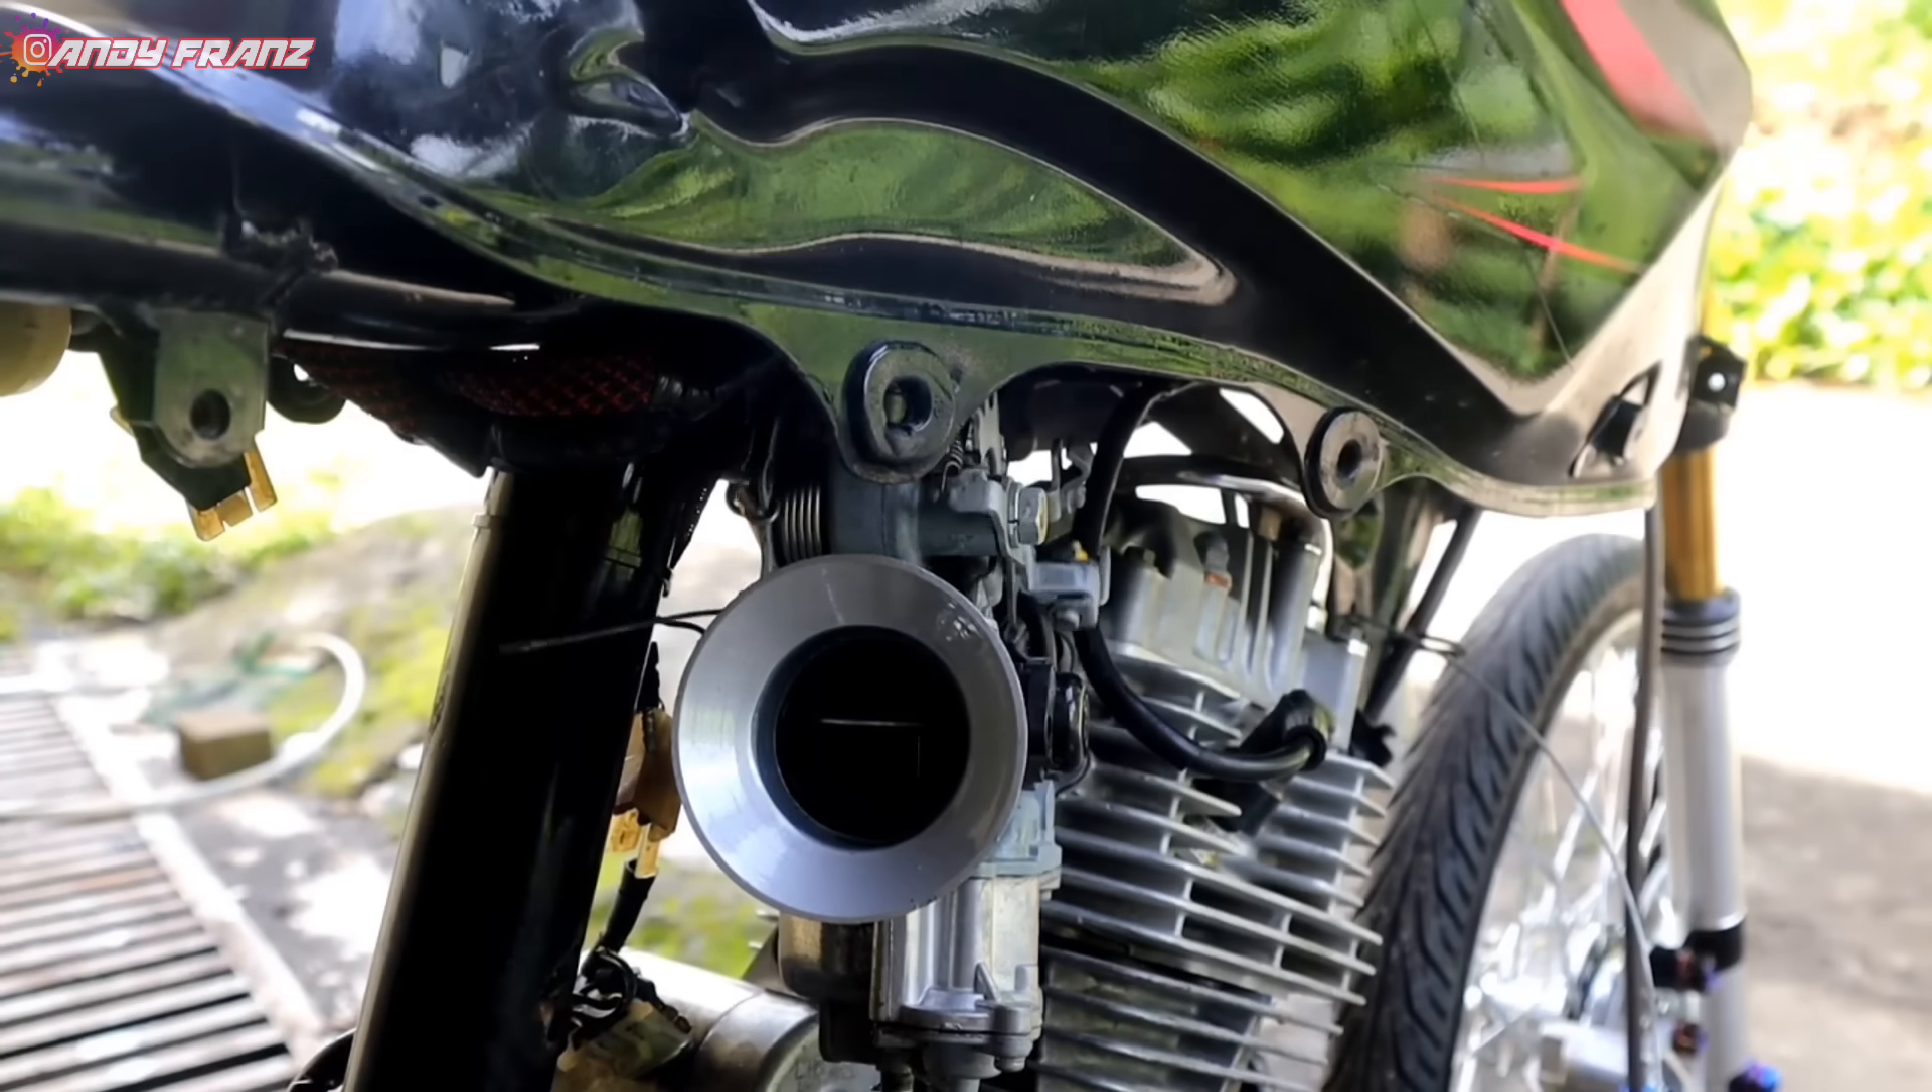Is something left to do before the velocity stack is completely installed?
No.